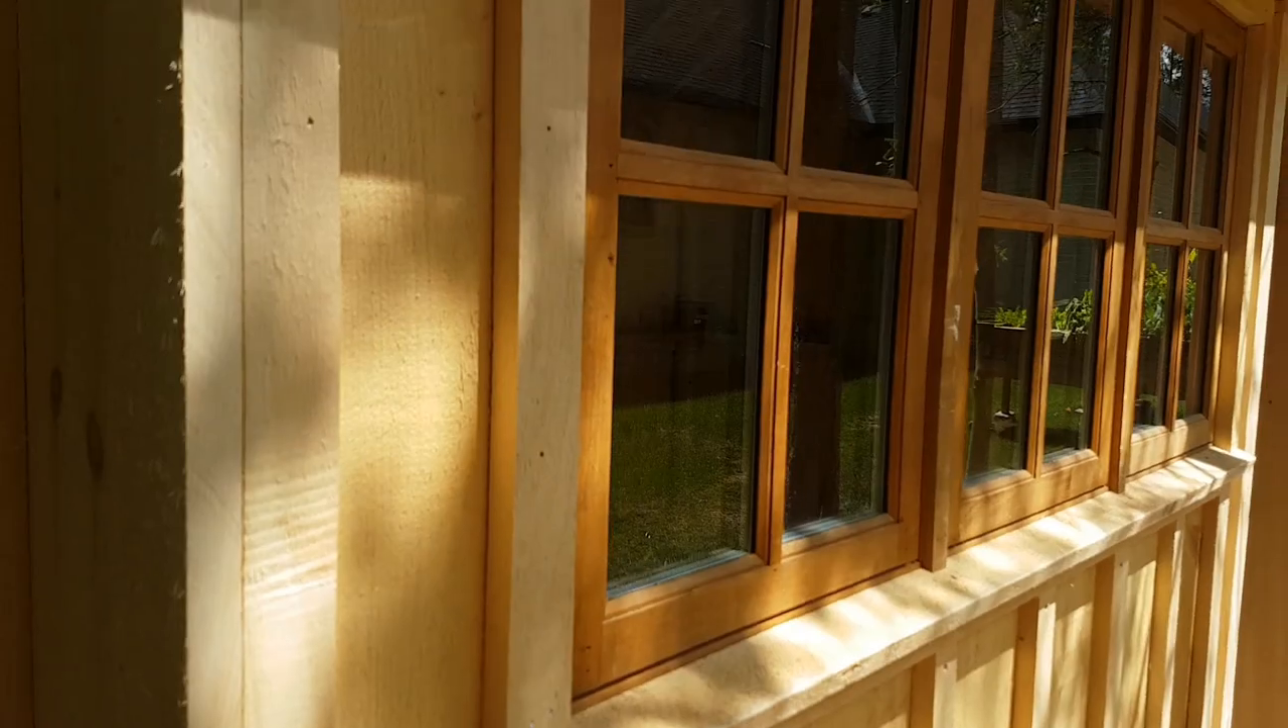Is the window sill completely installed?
Yes.